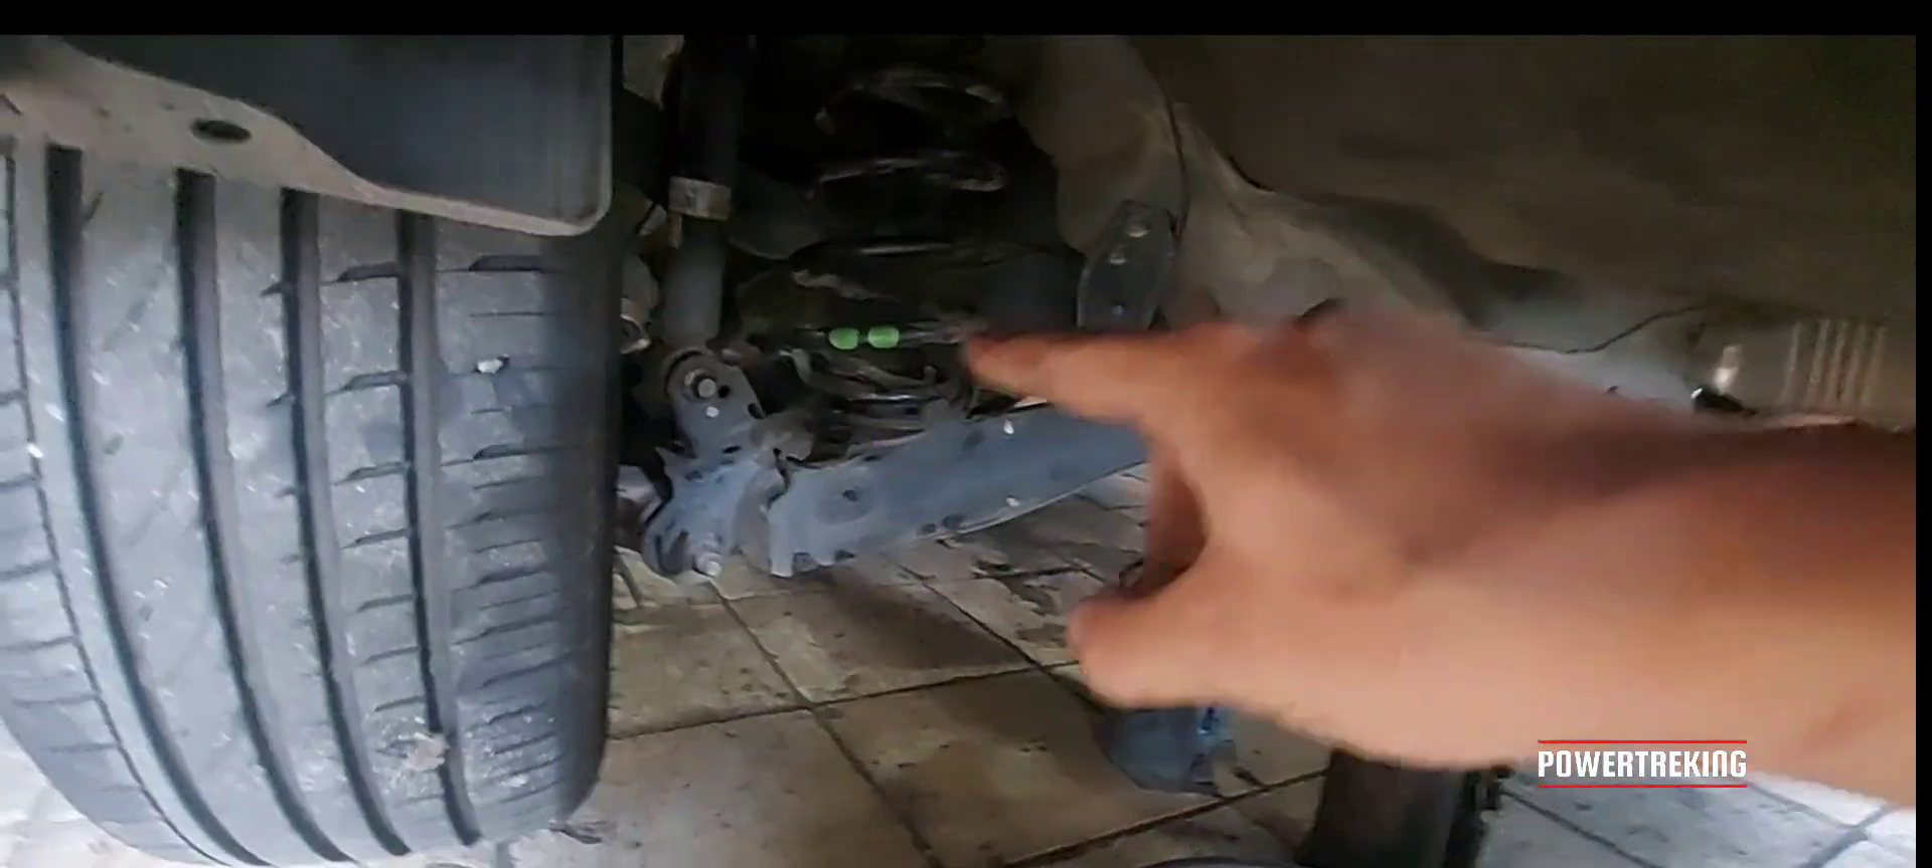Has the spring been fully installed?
Yes.